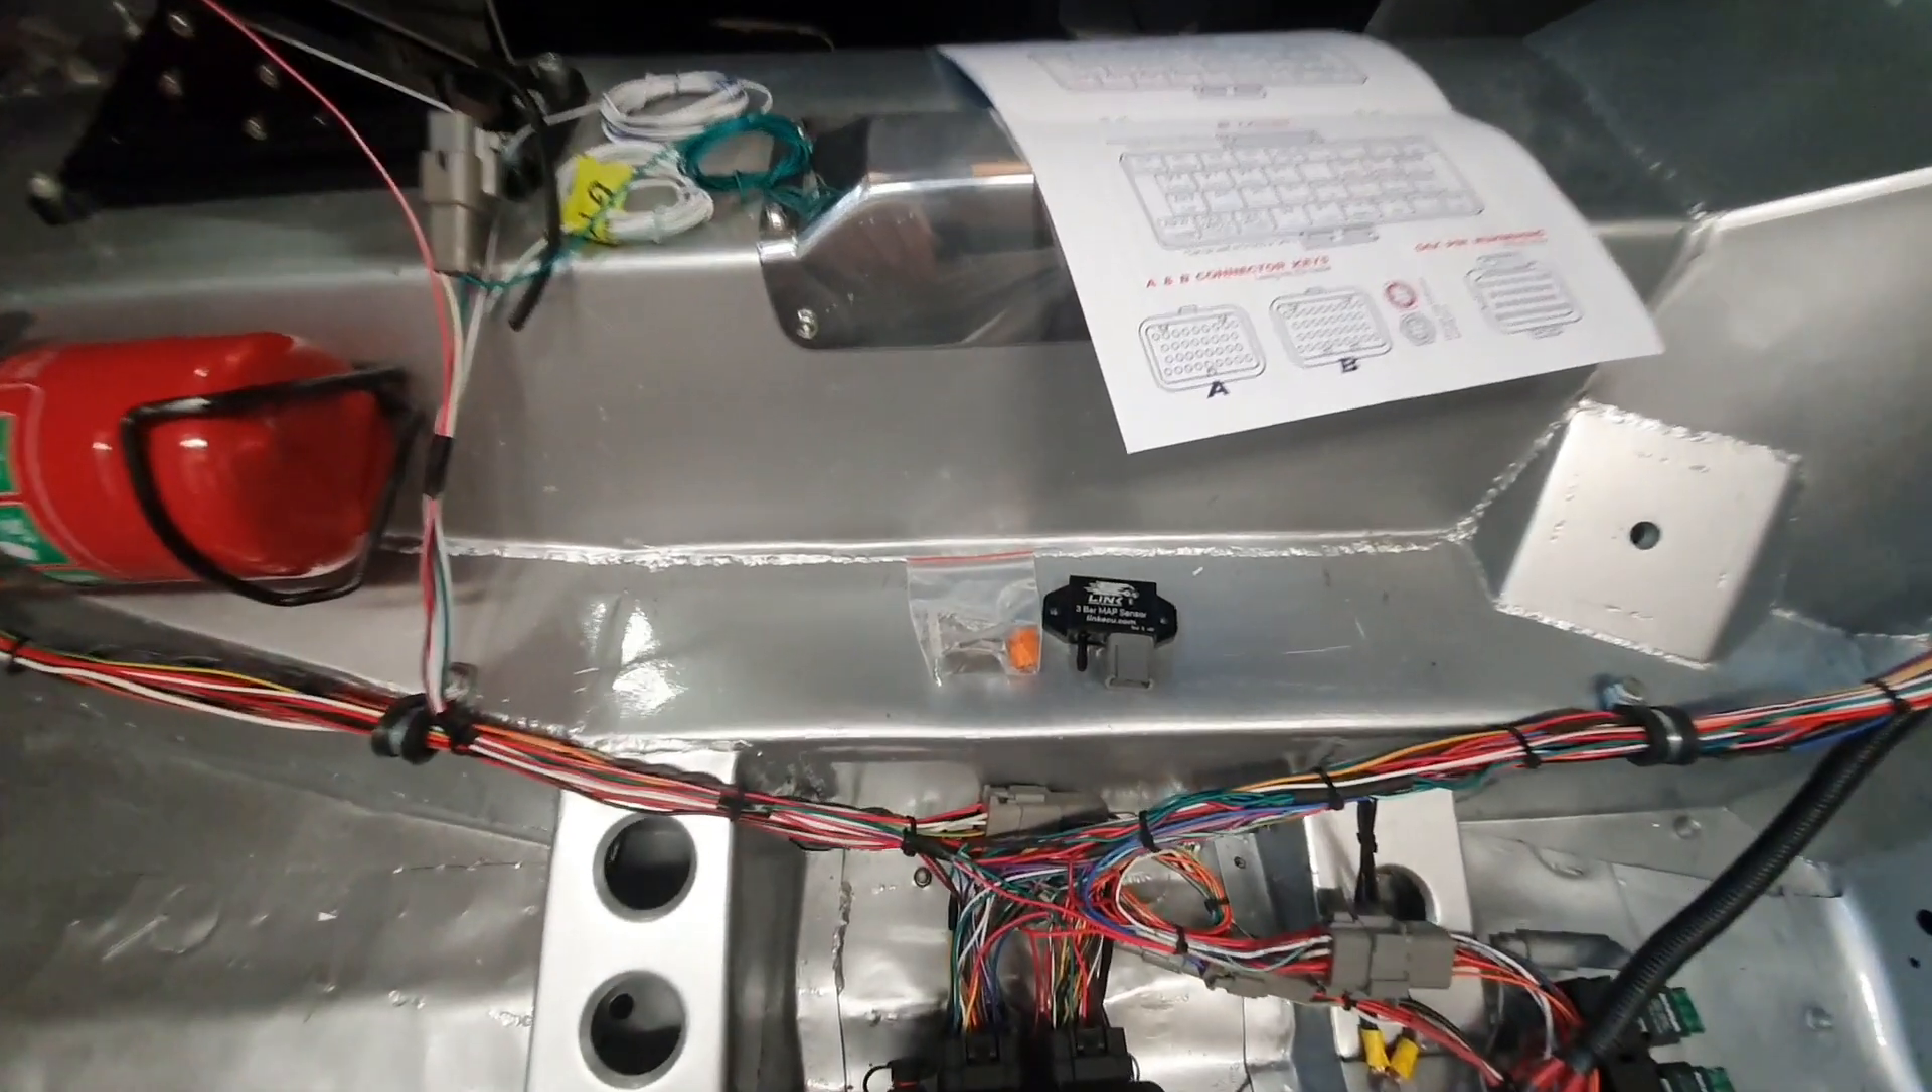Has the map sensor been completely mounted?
No.